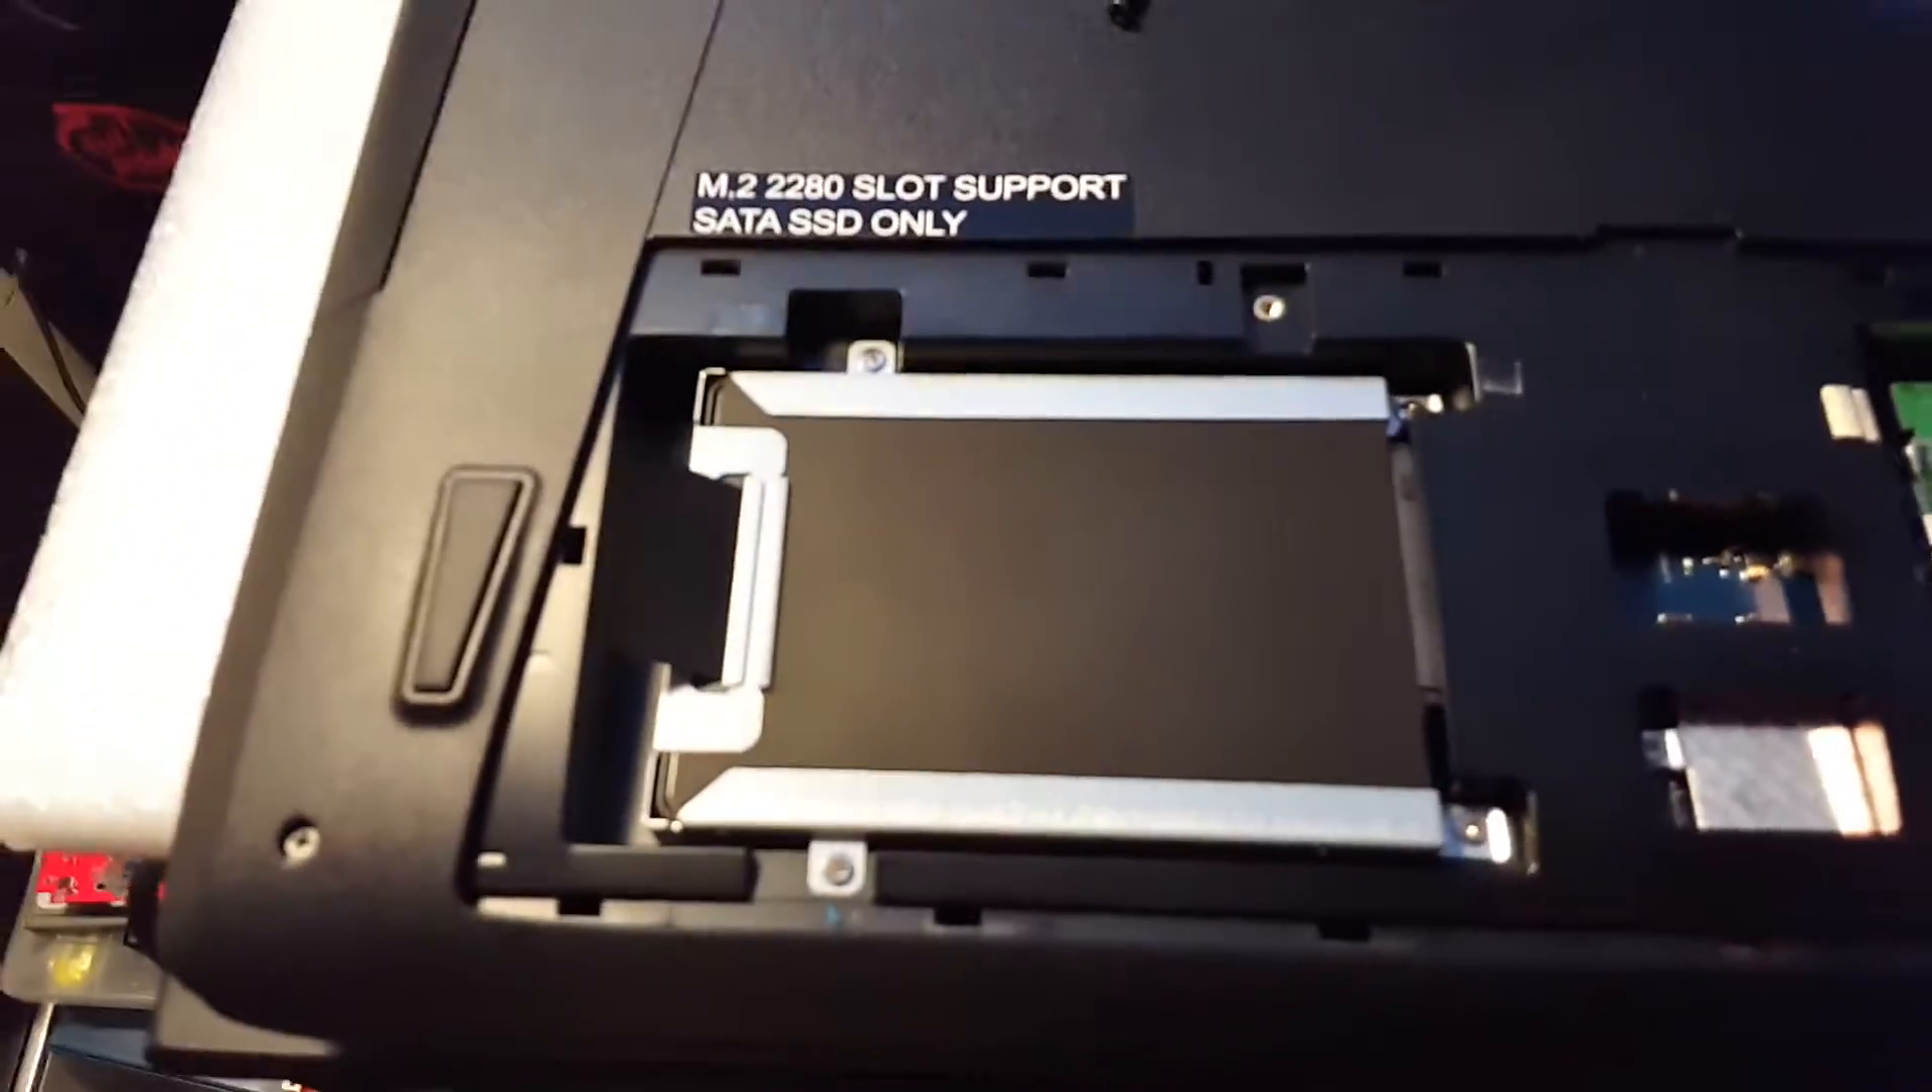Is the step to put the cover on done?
No.